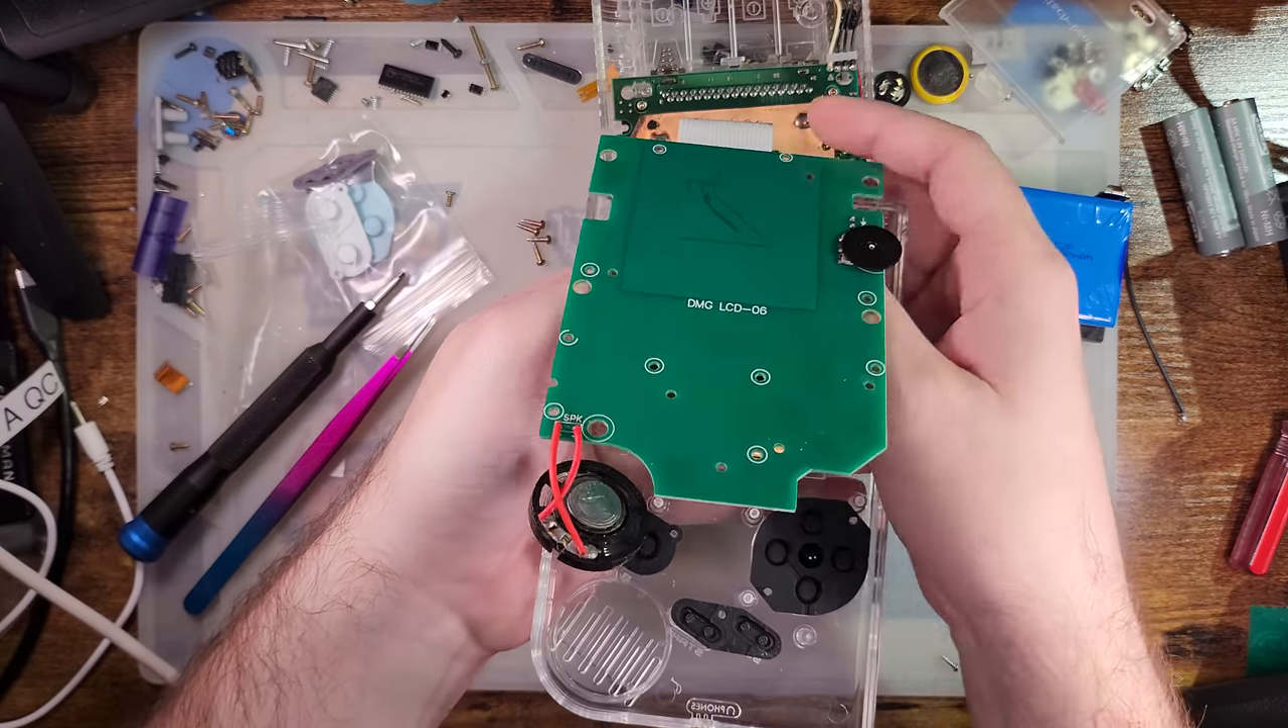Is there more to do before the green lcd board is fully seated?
Yes.